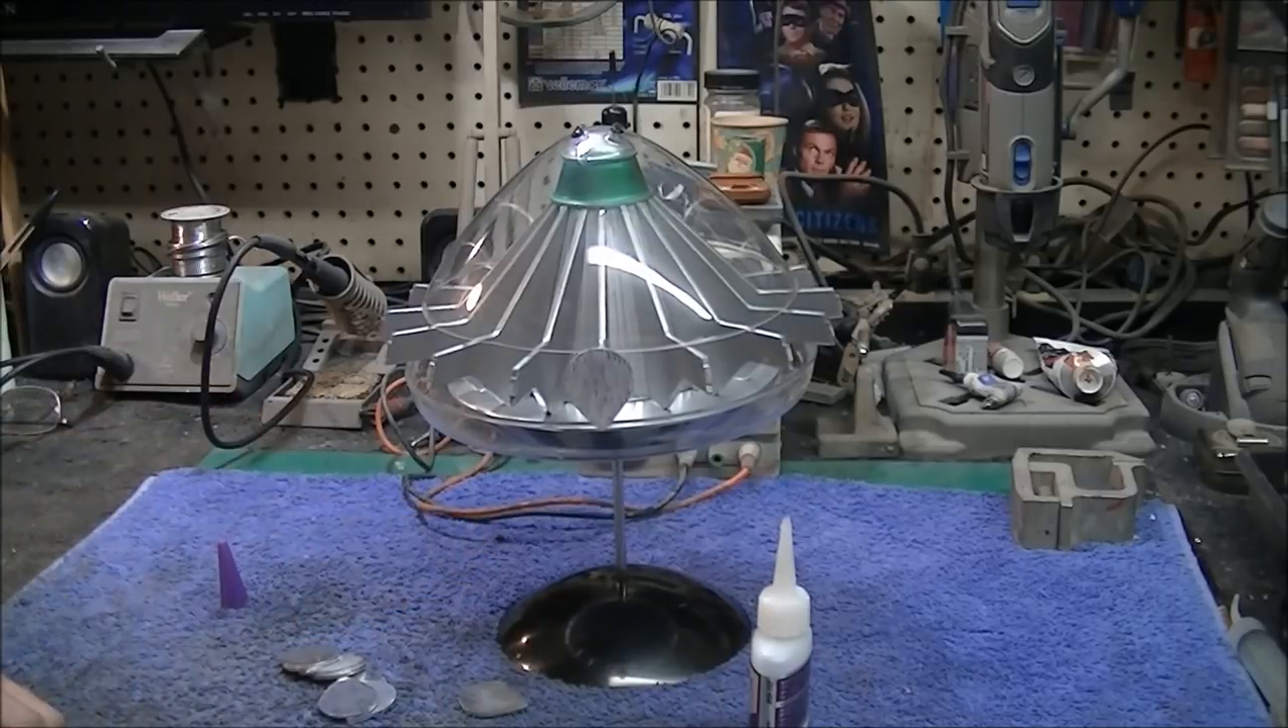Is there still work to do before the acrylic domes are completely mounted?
No.